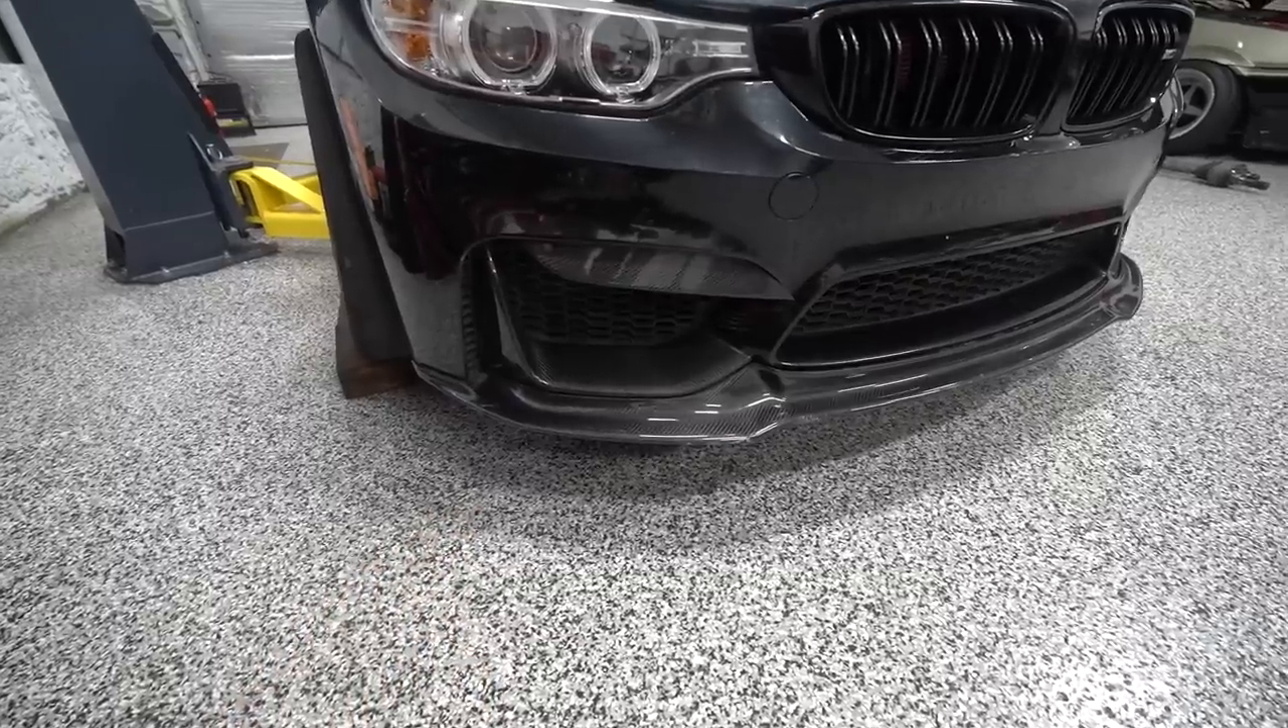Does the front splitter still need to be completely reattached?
No.